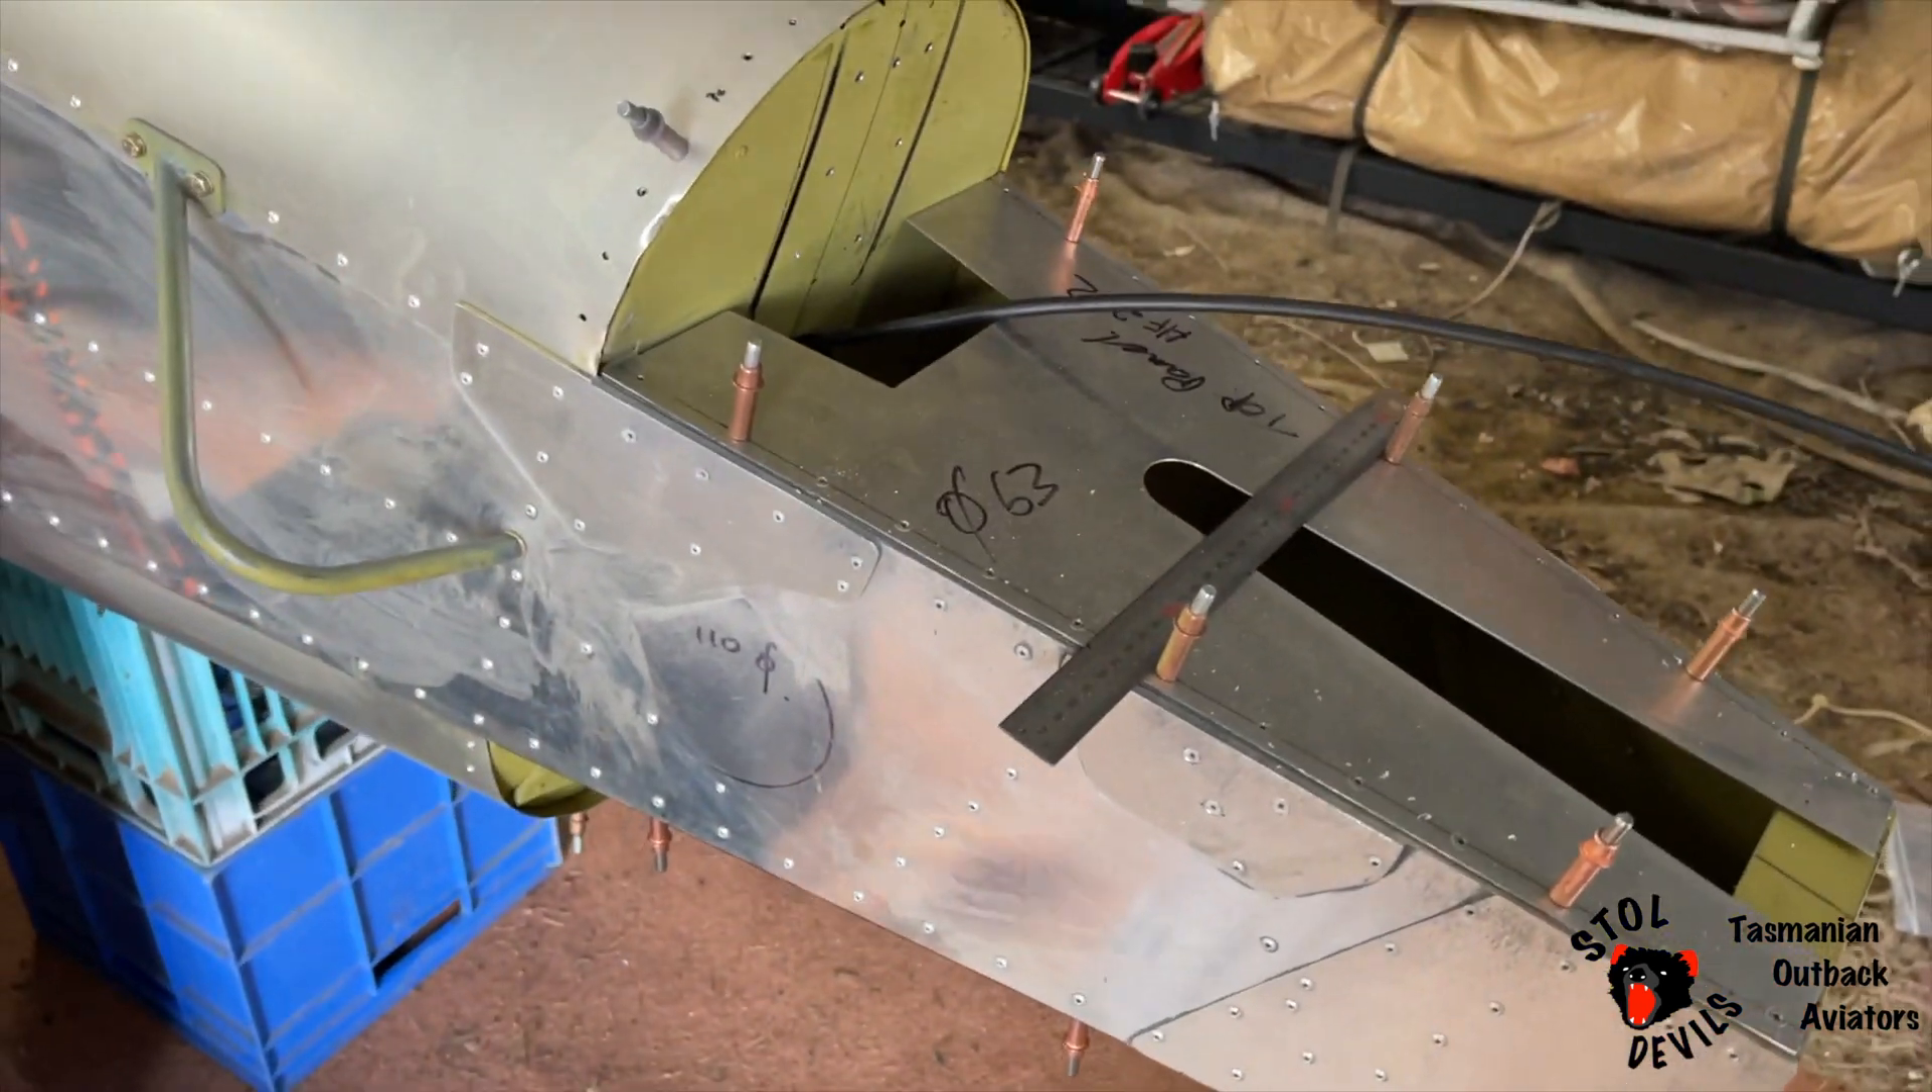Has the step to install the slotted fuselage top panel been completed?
No.